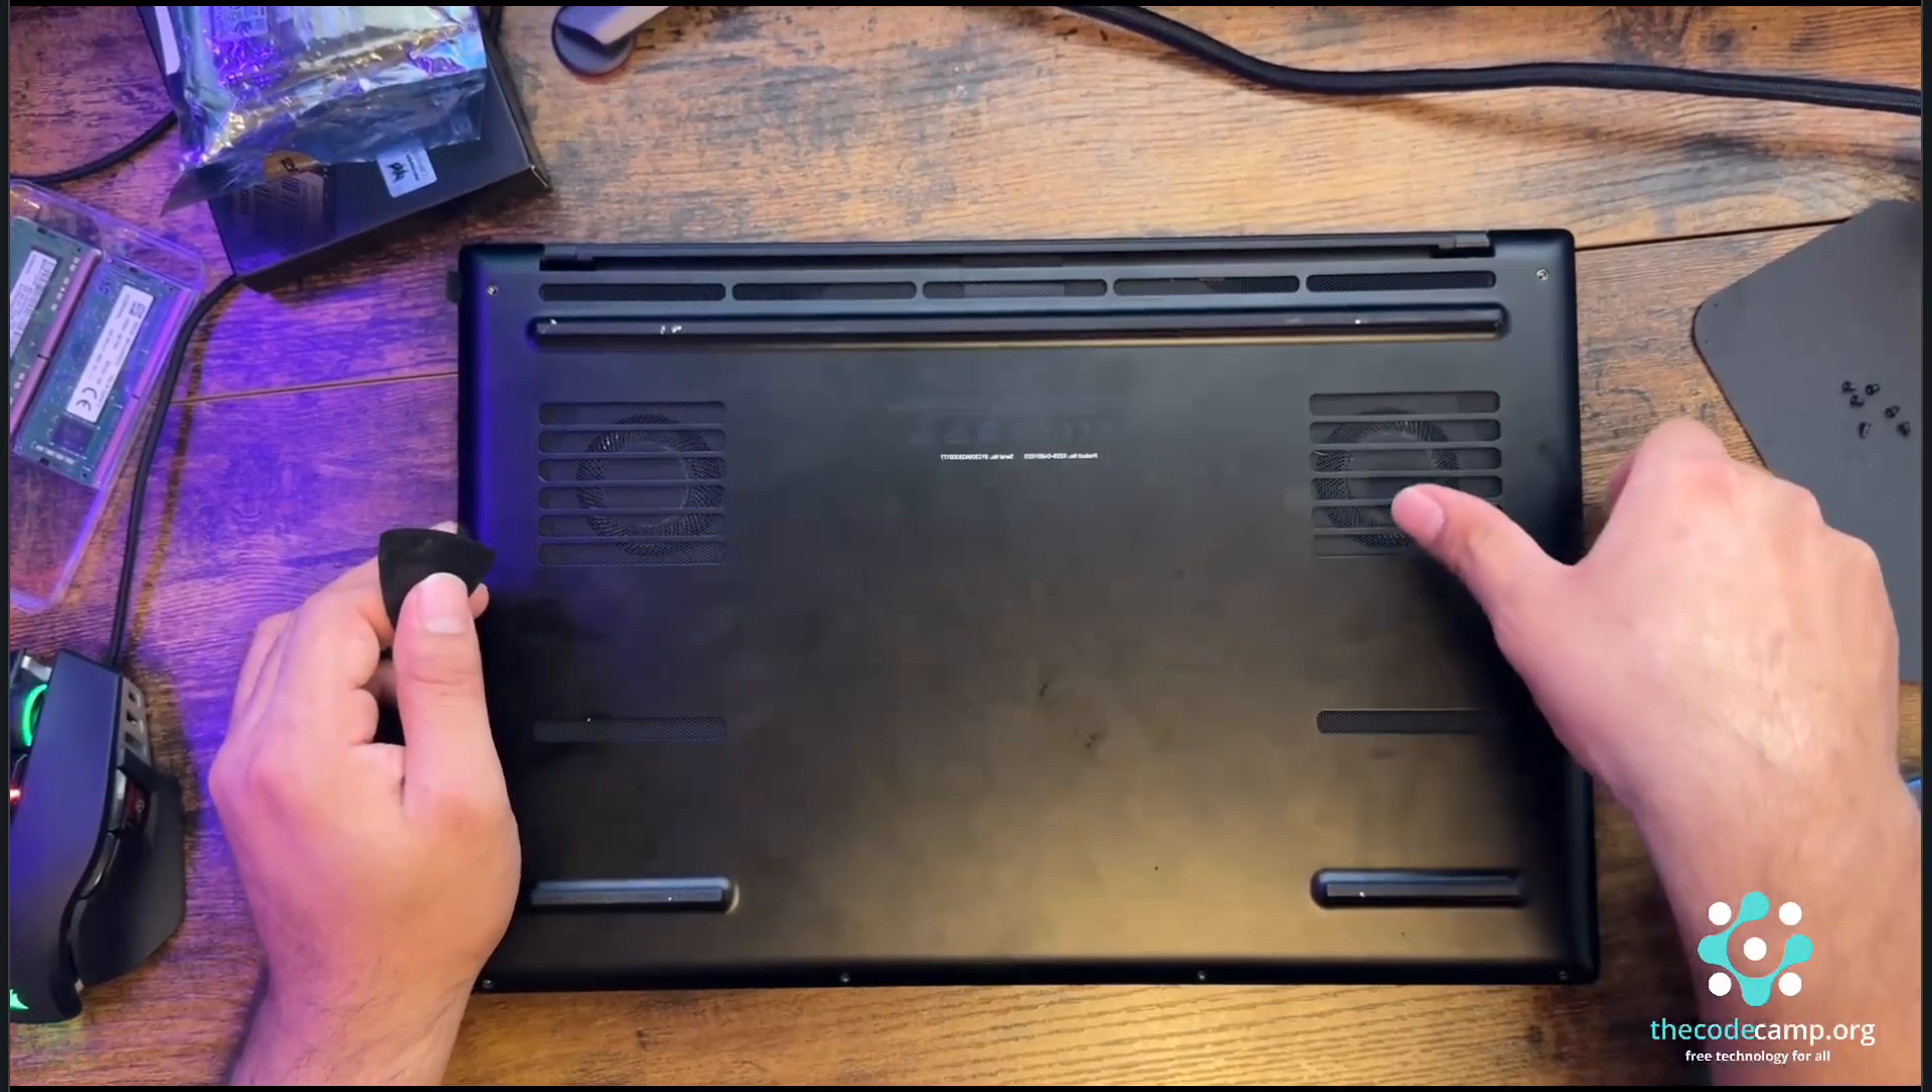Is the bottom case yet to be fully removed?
Yes.